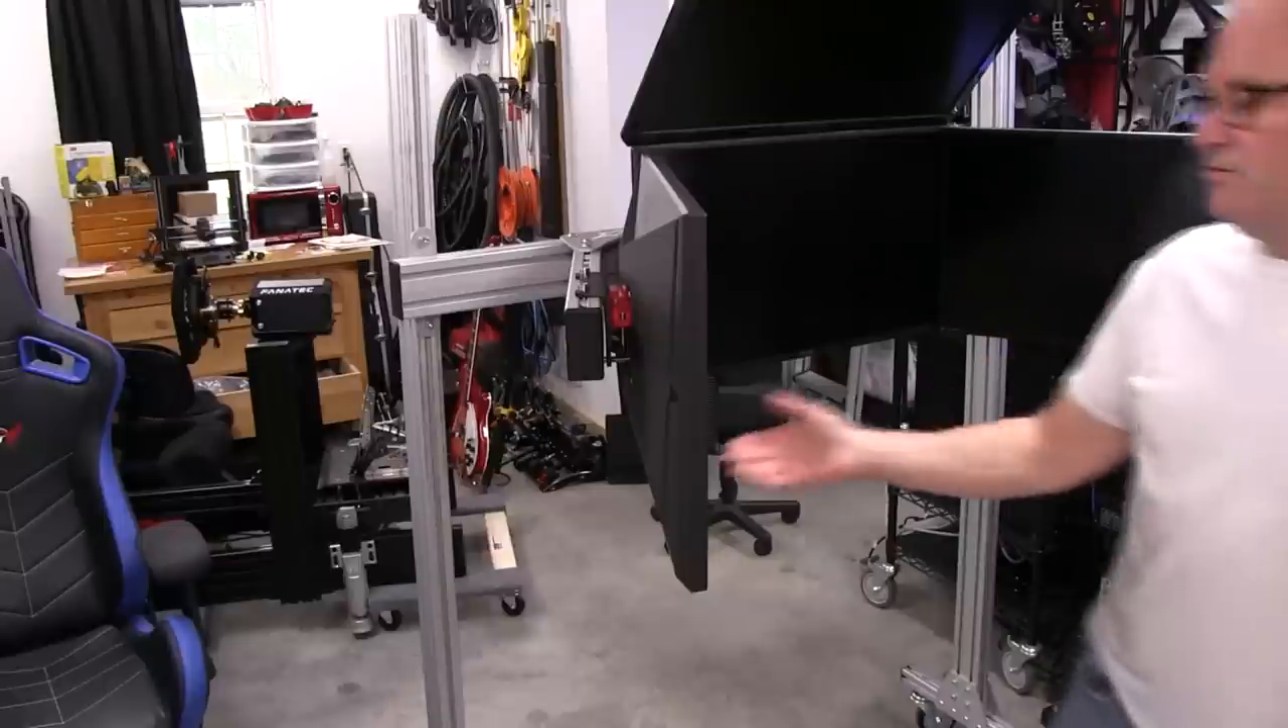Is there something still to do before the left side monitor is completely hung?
No.